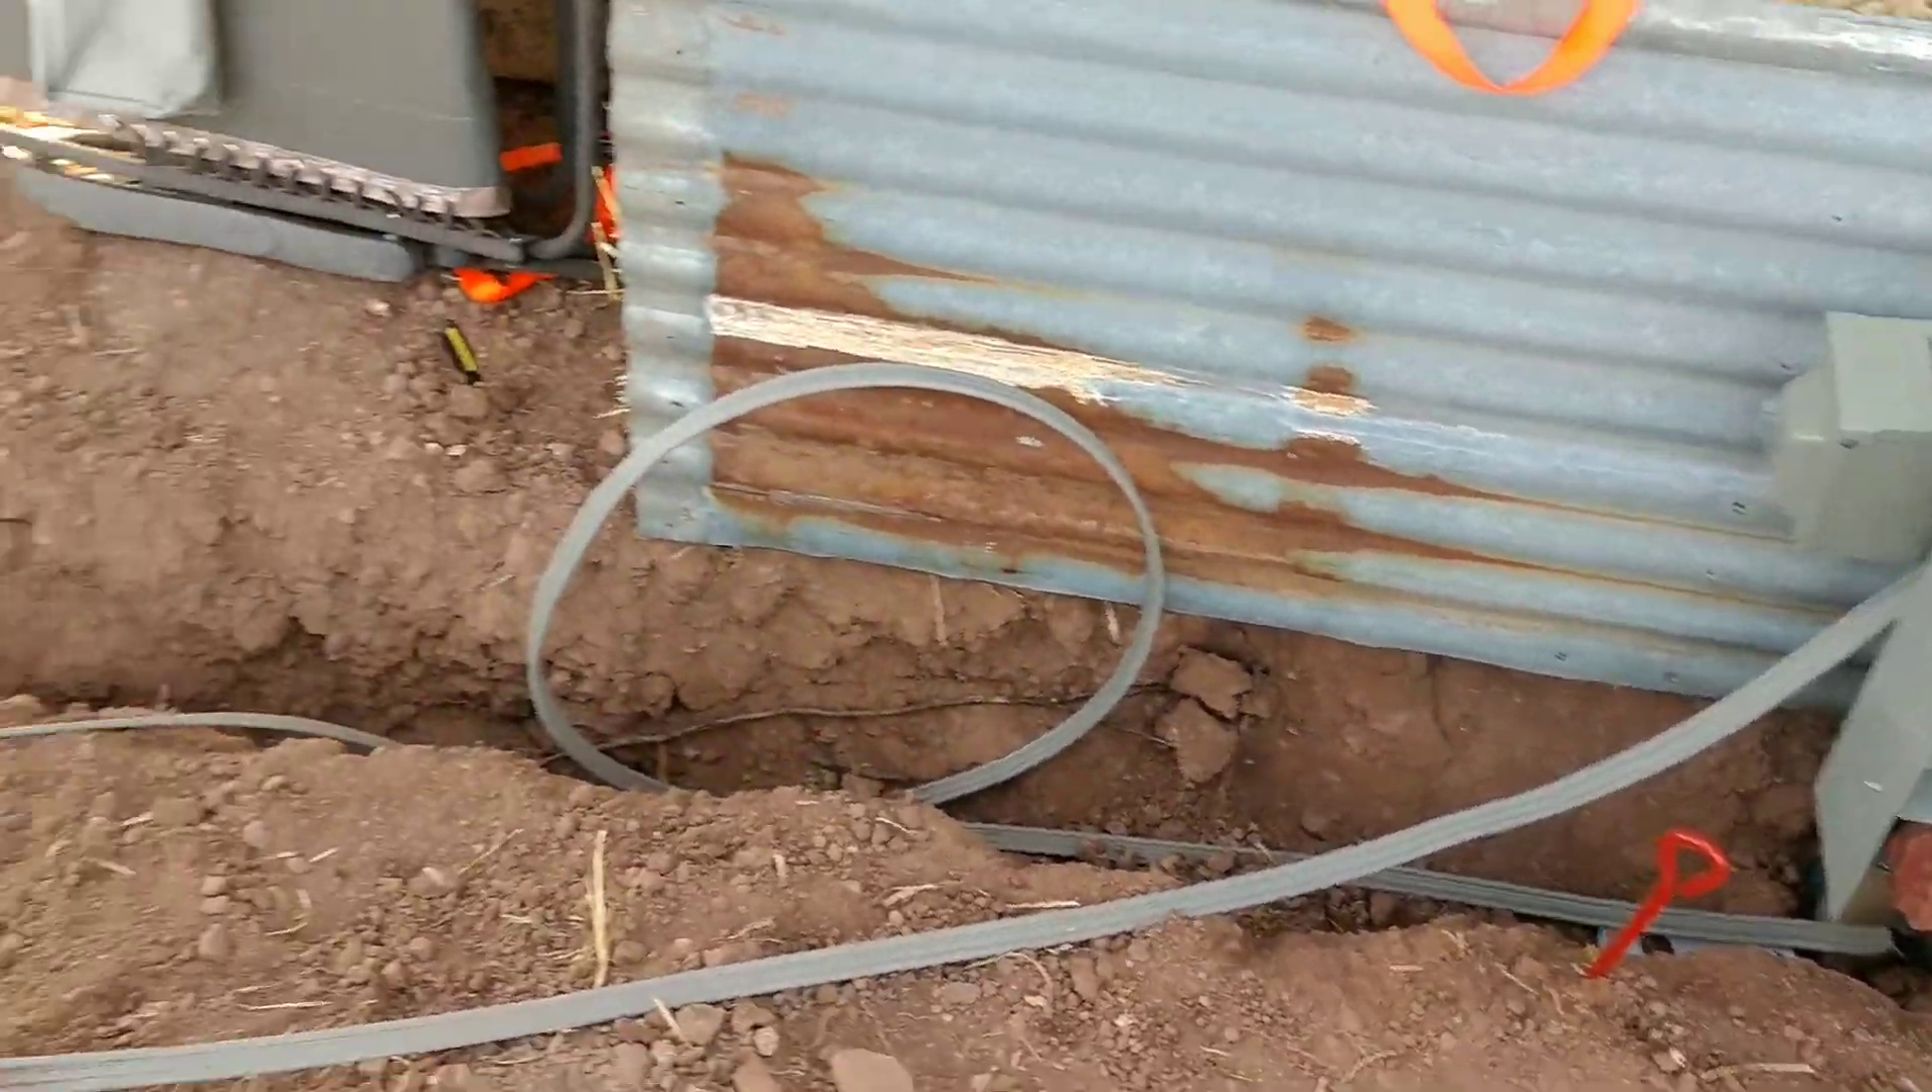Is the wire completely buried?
No.